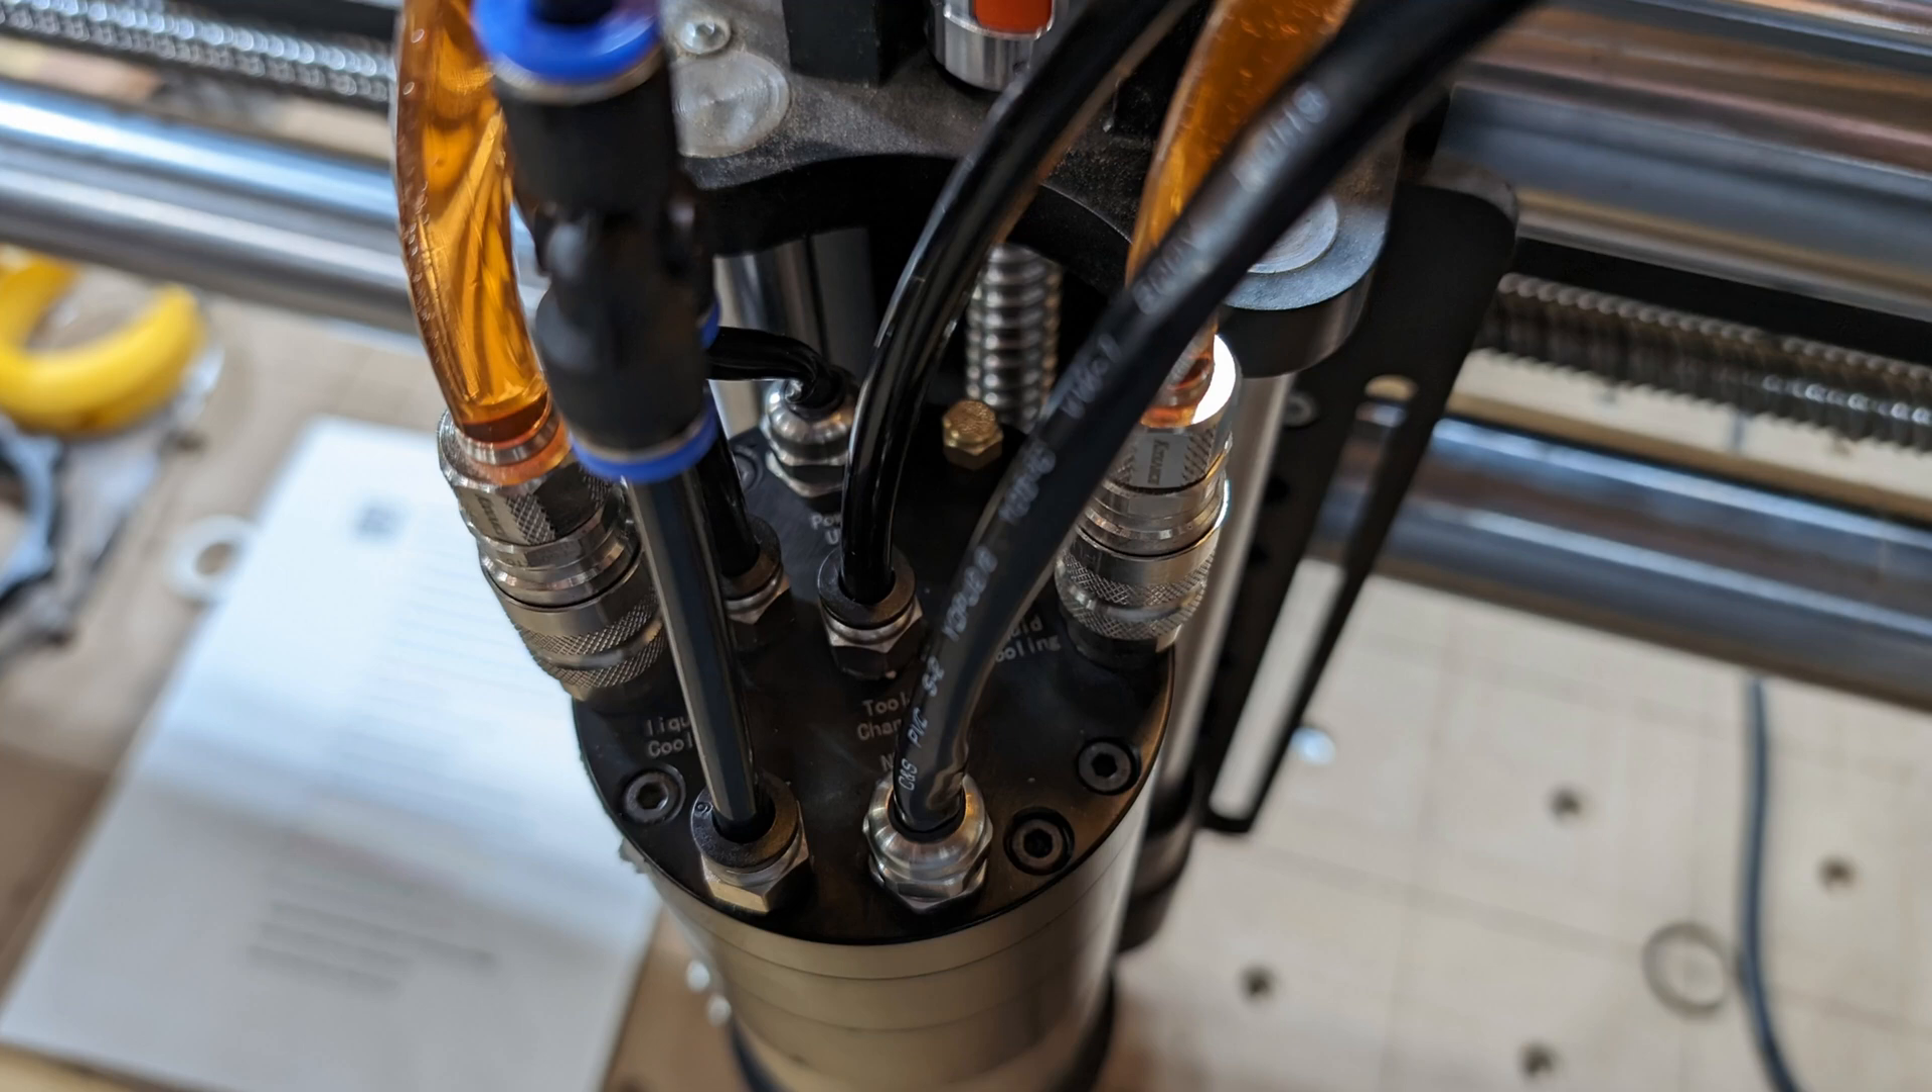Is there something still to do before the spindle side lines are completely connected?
No.